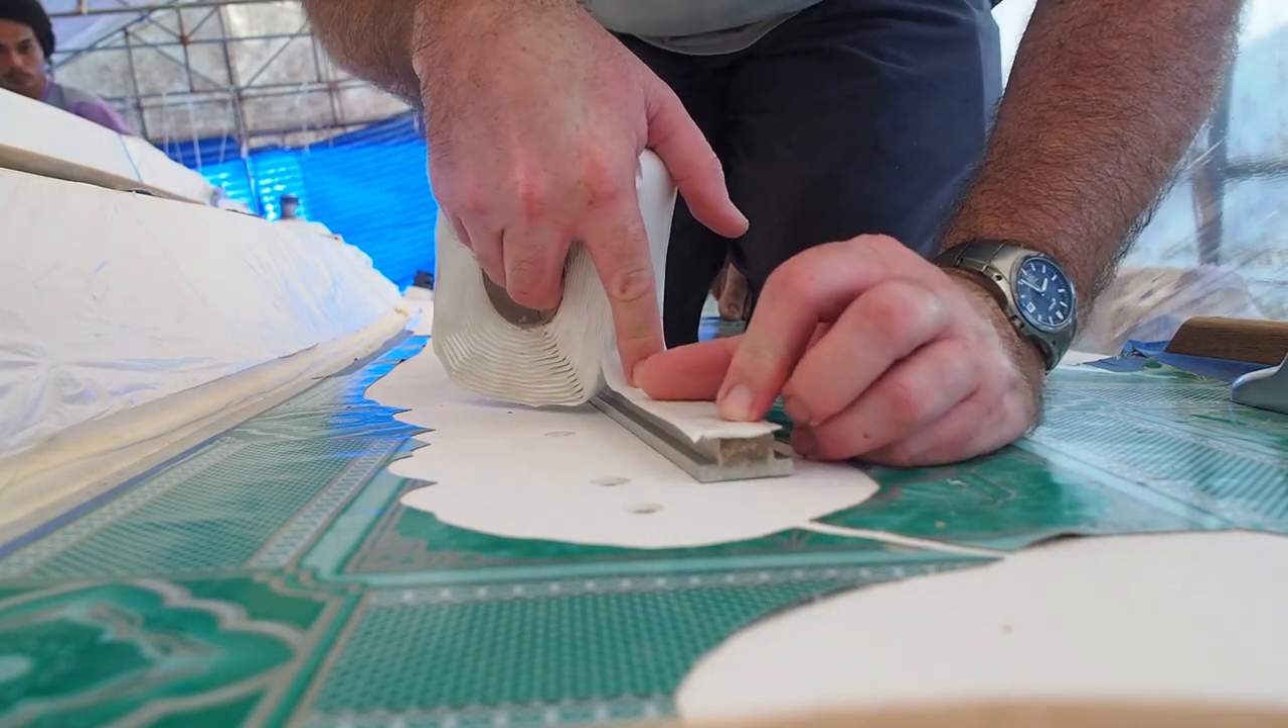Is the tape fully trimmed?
No.